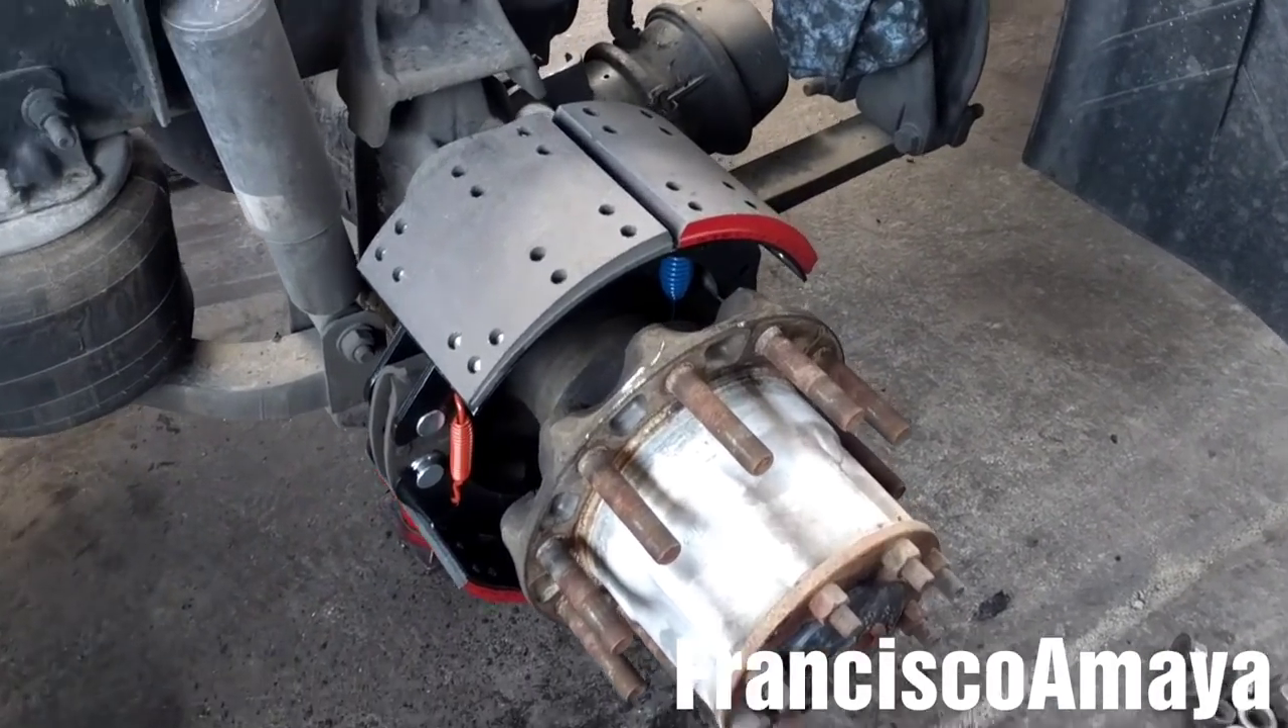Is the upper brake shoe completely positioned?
Yes.